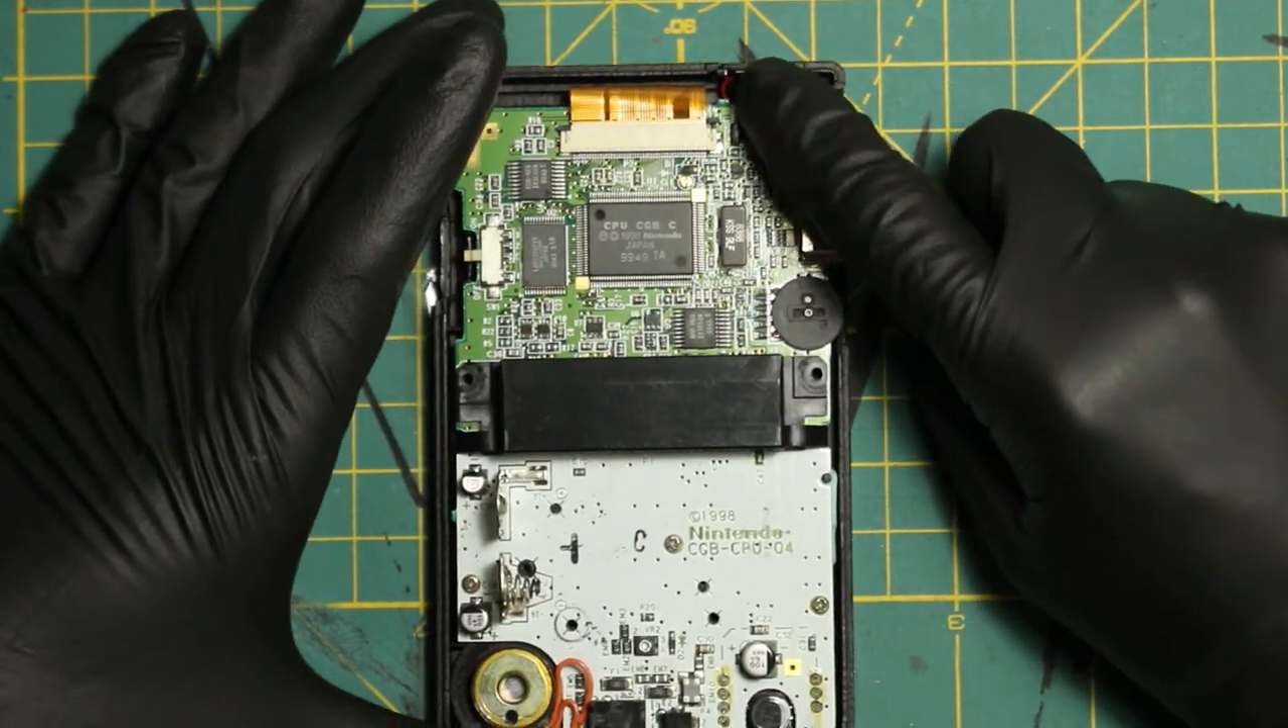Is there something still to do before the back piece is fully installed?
Yes.